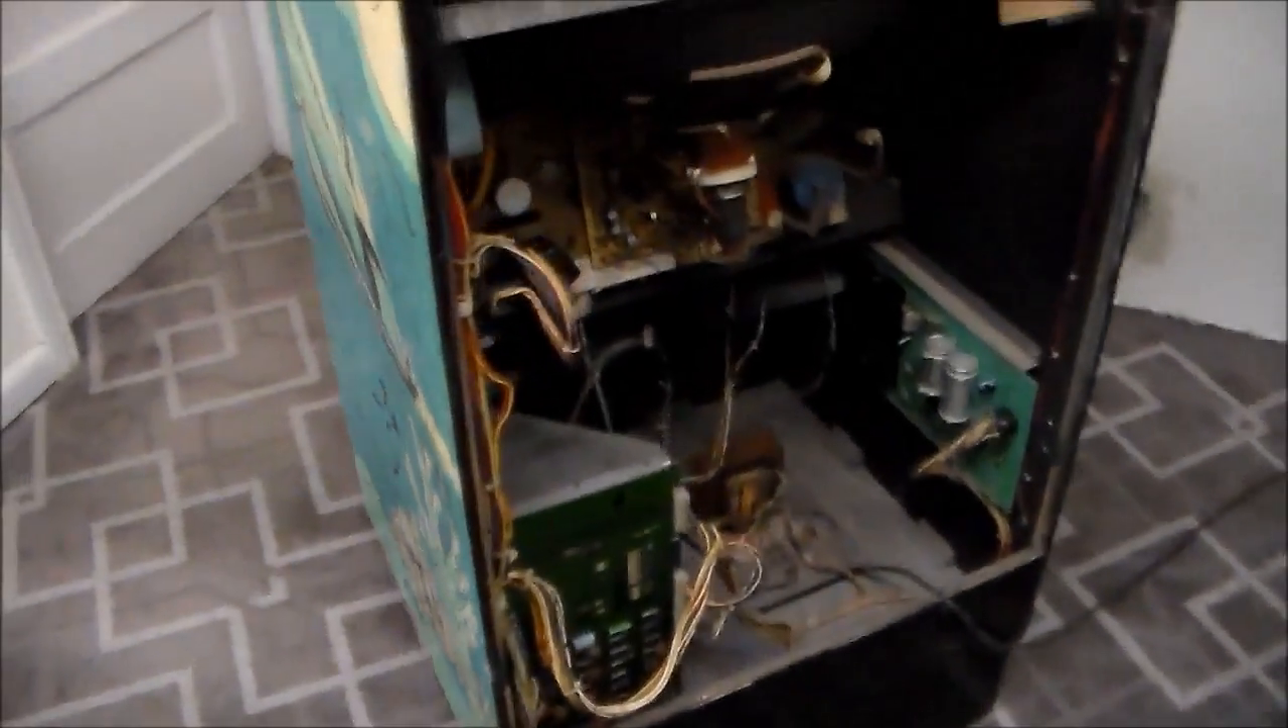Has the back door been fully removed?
Yes.